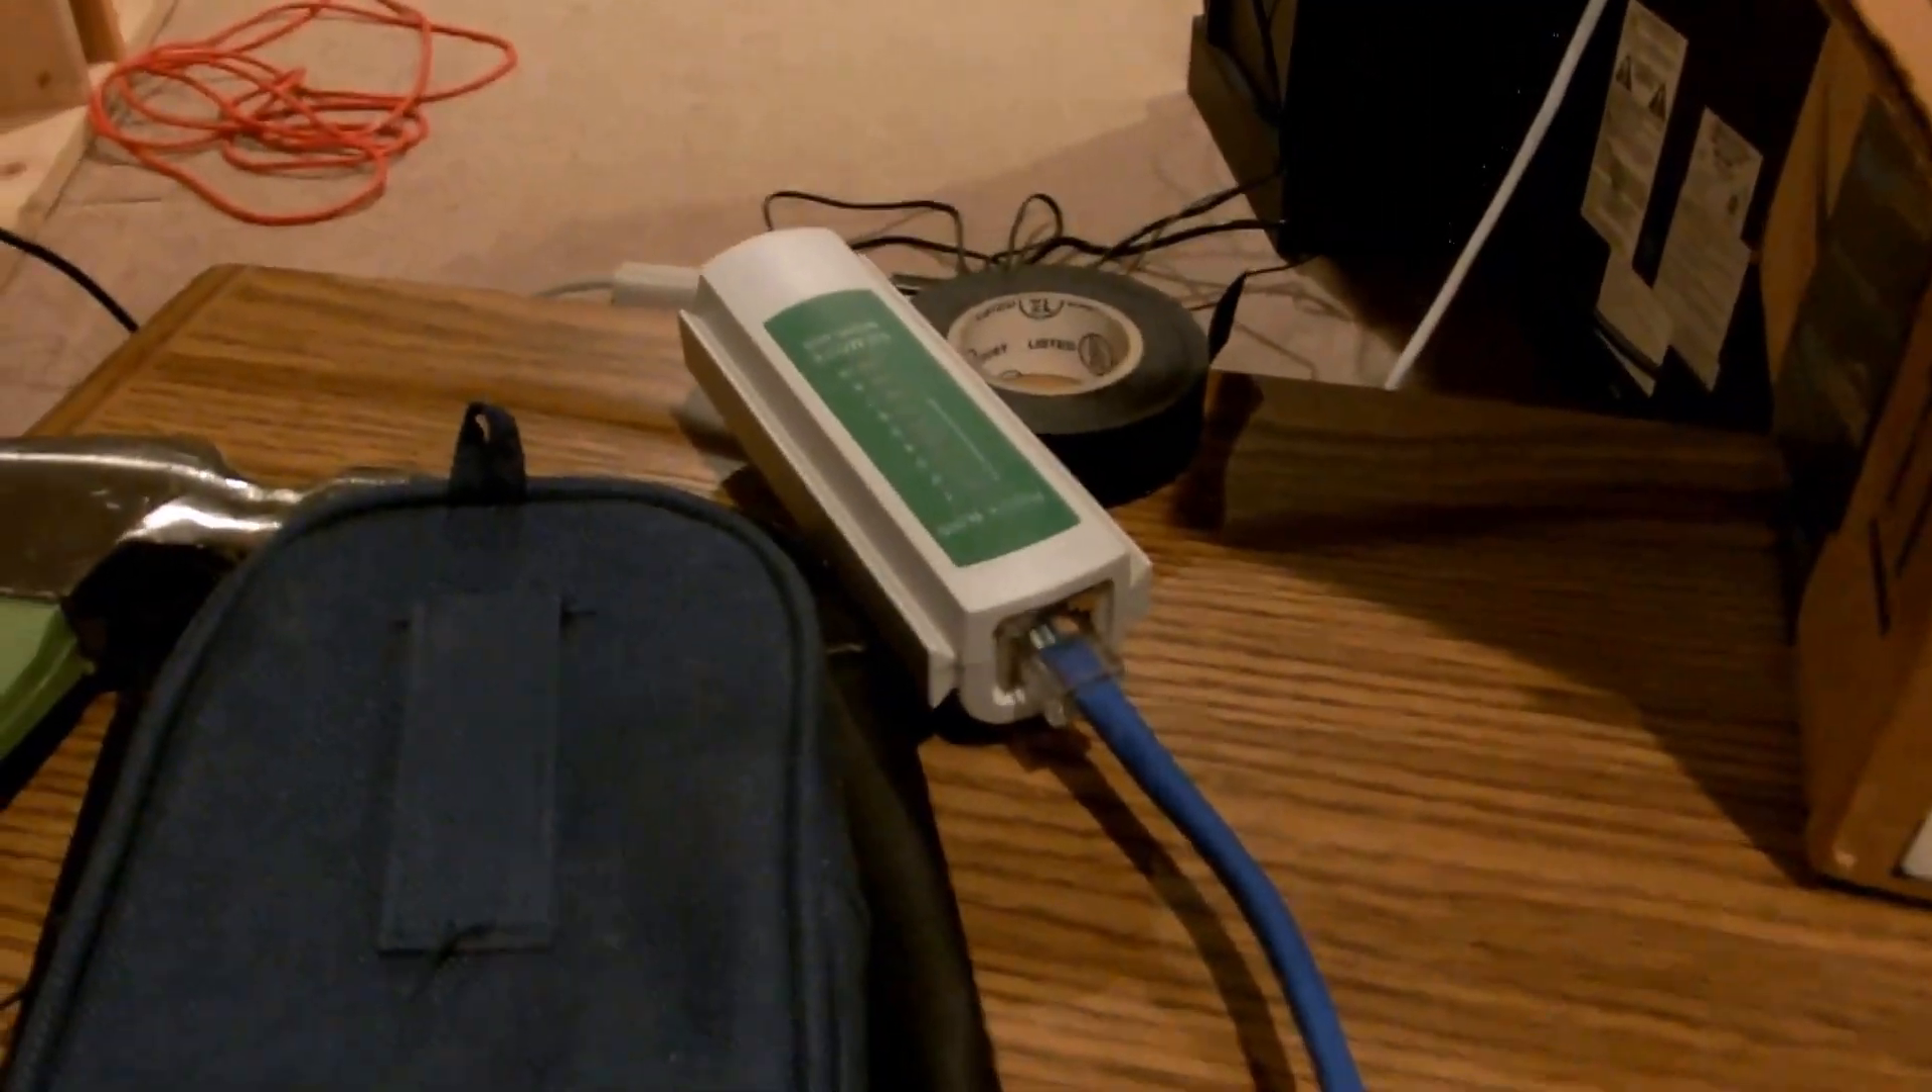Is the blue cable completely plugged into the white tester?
Yes.